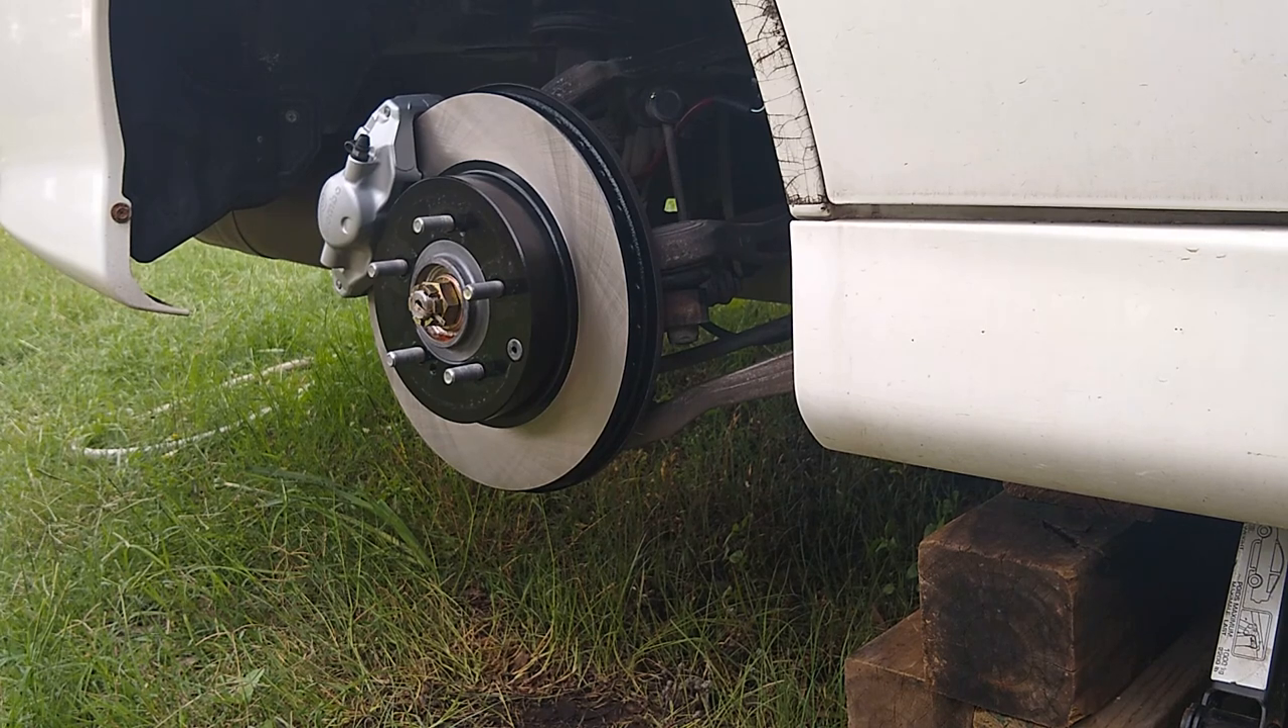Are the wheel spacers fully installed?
No.